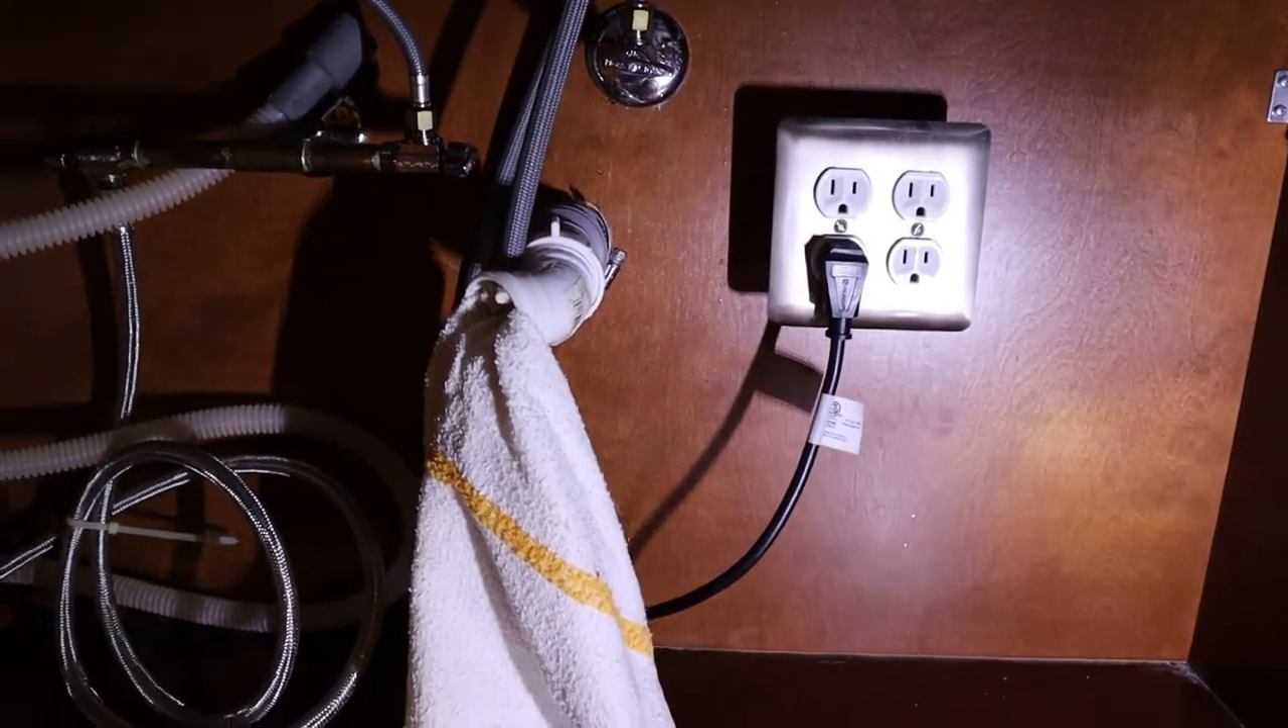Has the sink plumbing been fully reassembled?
No.